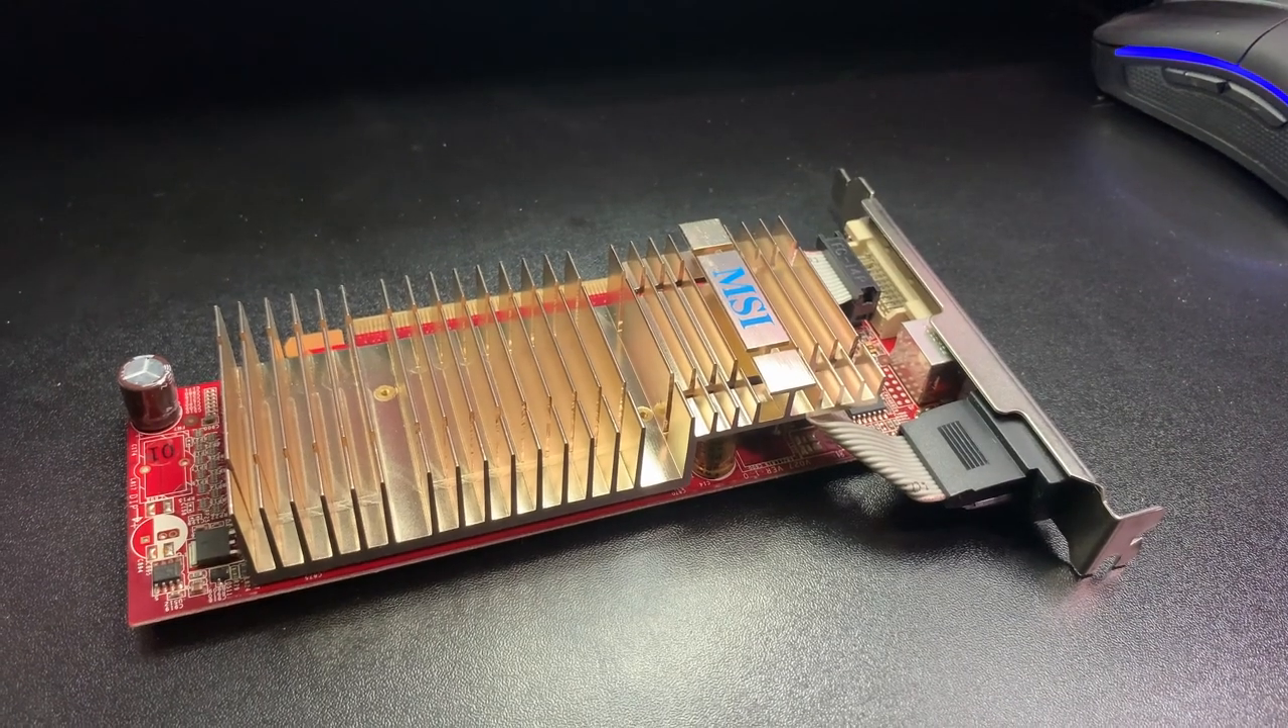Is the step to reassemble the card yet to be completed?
No.